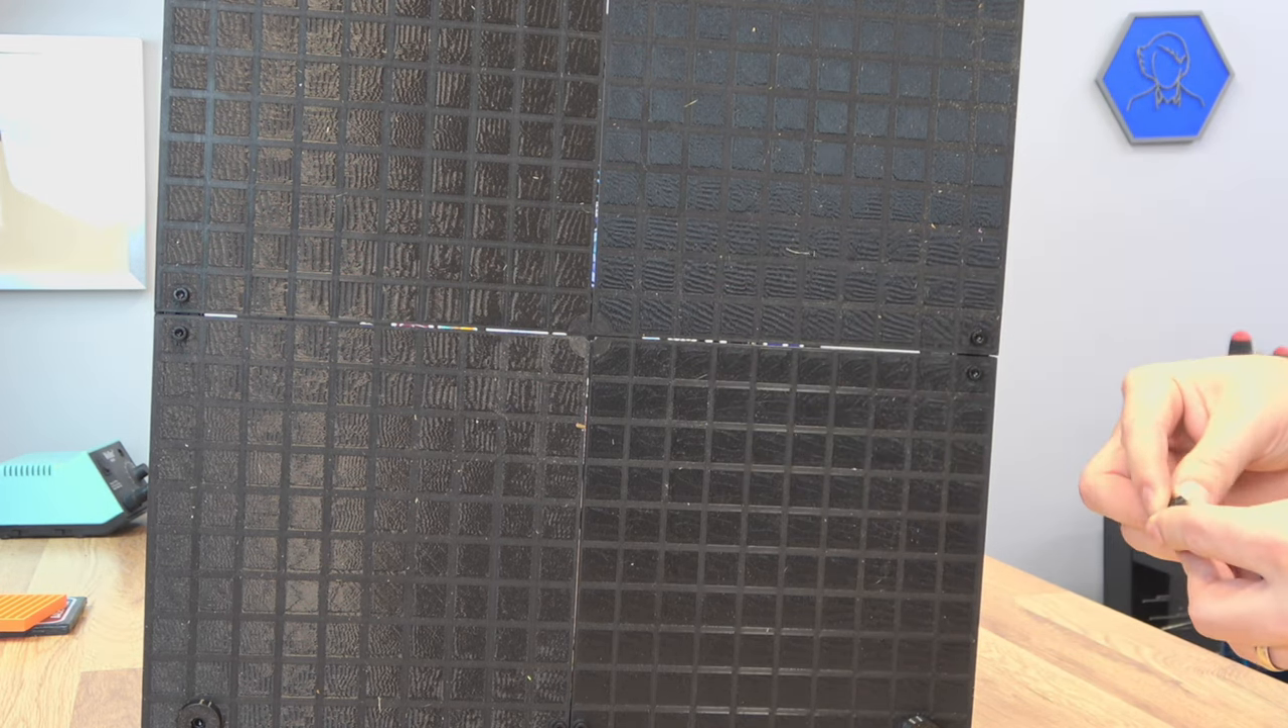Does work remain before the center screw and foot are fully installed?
Yes.